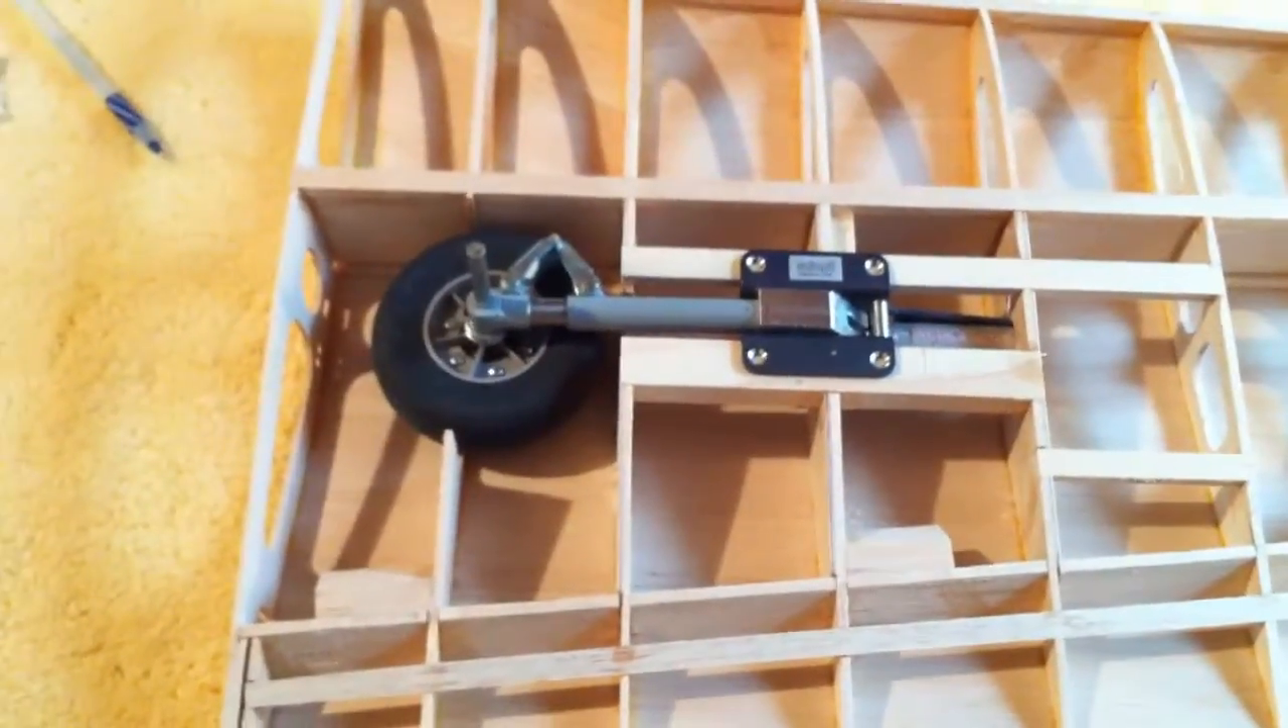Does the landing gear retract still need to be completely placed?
No.